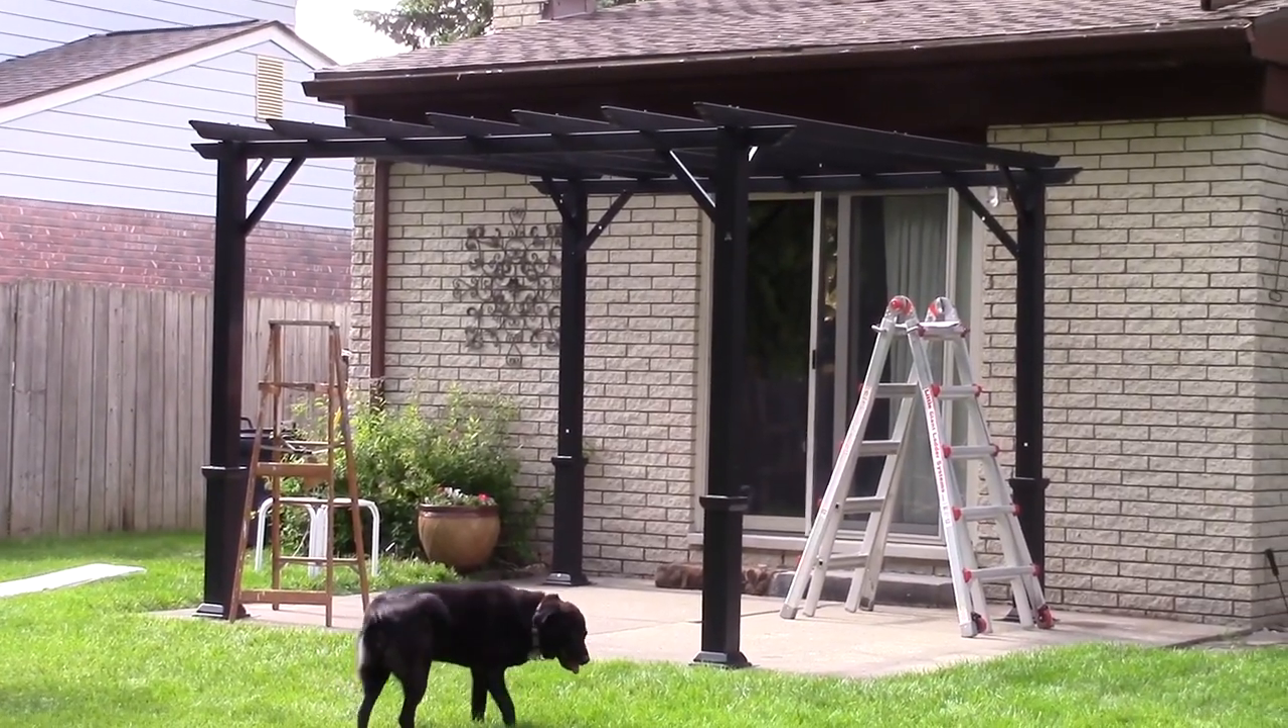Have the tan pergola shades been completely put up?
No.